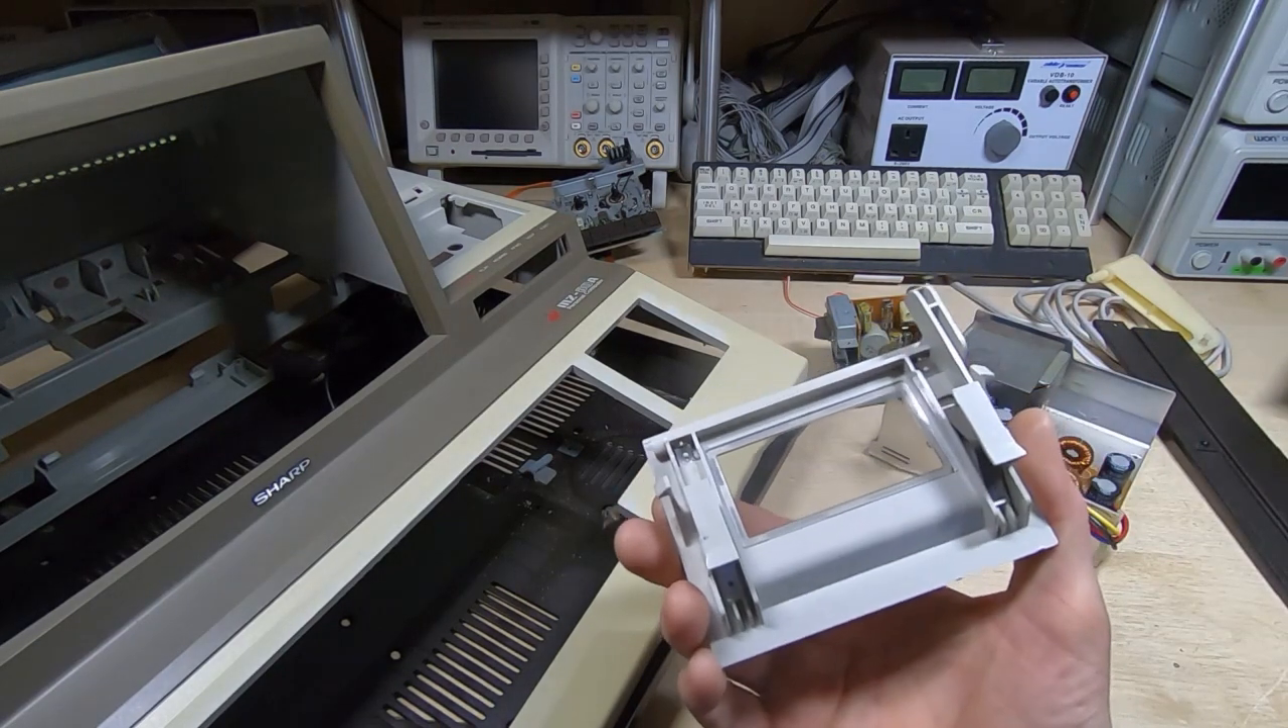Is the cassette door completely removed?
Yes.